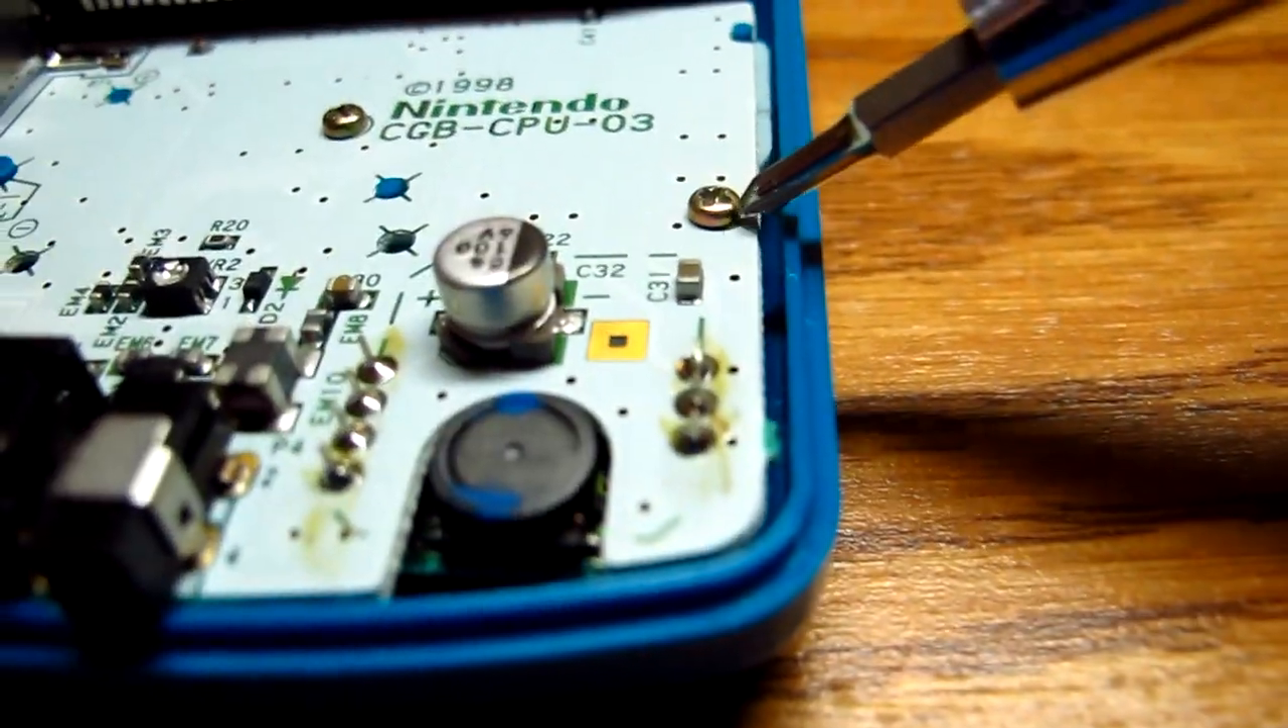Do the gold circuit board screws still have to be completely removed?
Yes.